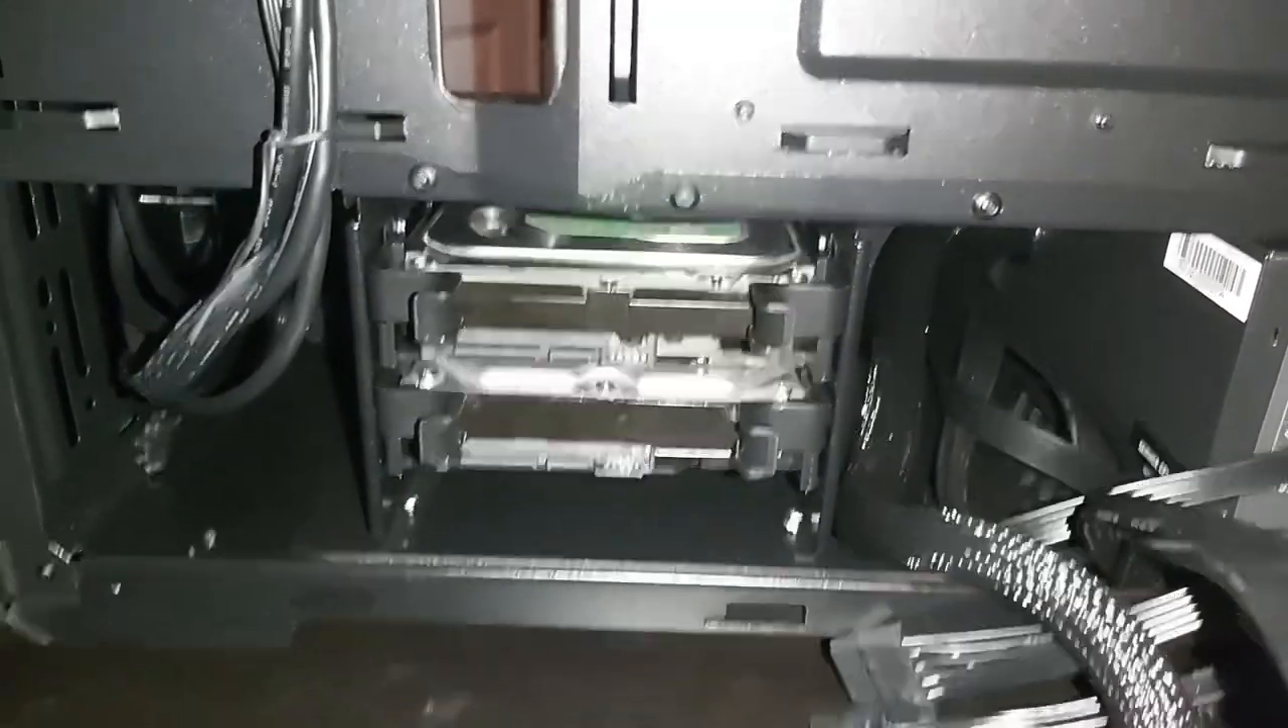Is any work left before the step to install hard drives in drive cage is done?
No.